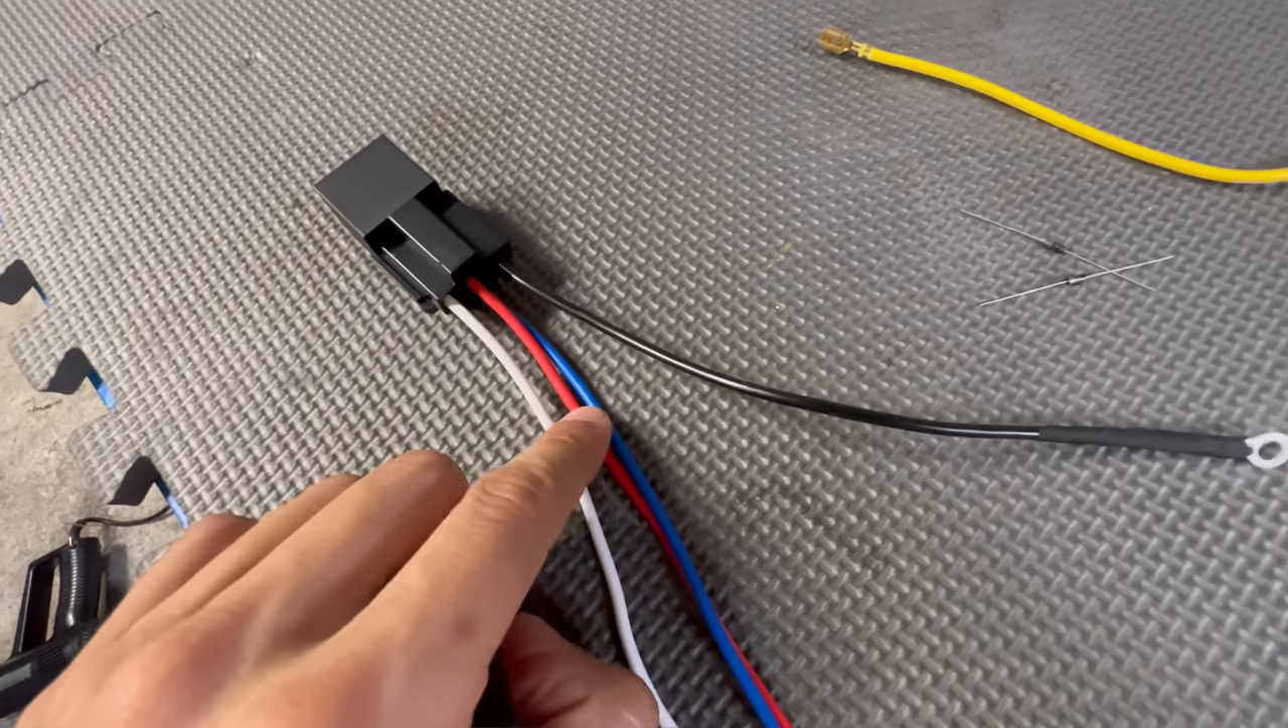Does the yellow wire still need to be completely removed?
No.